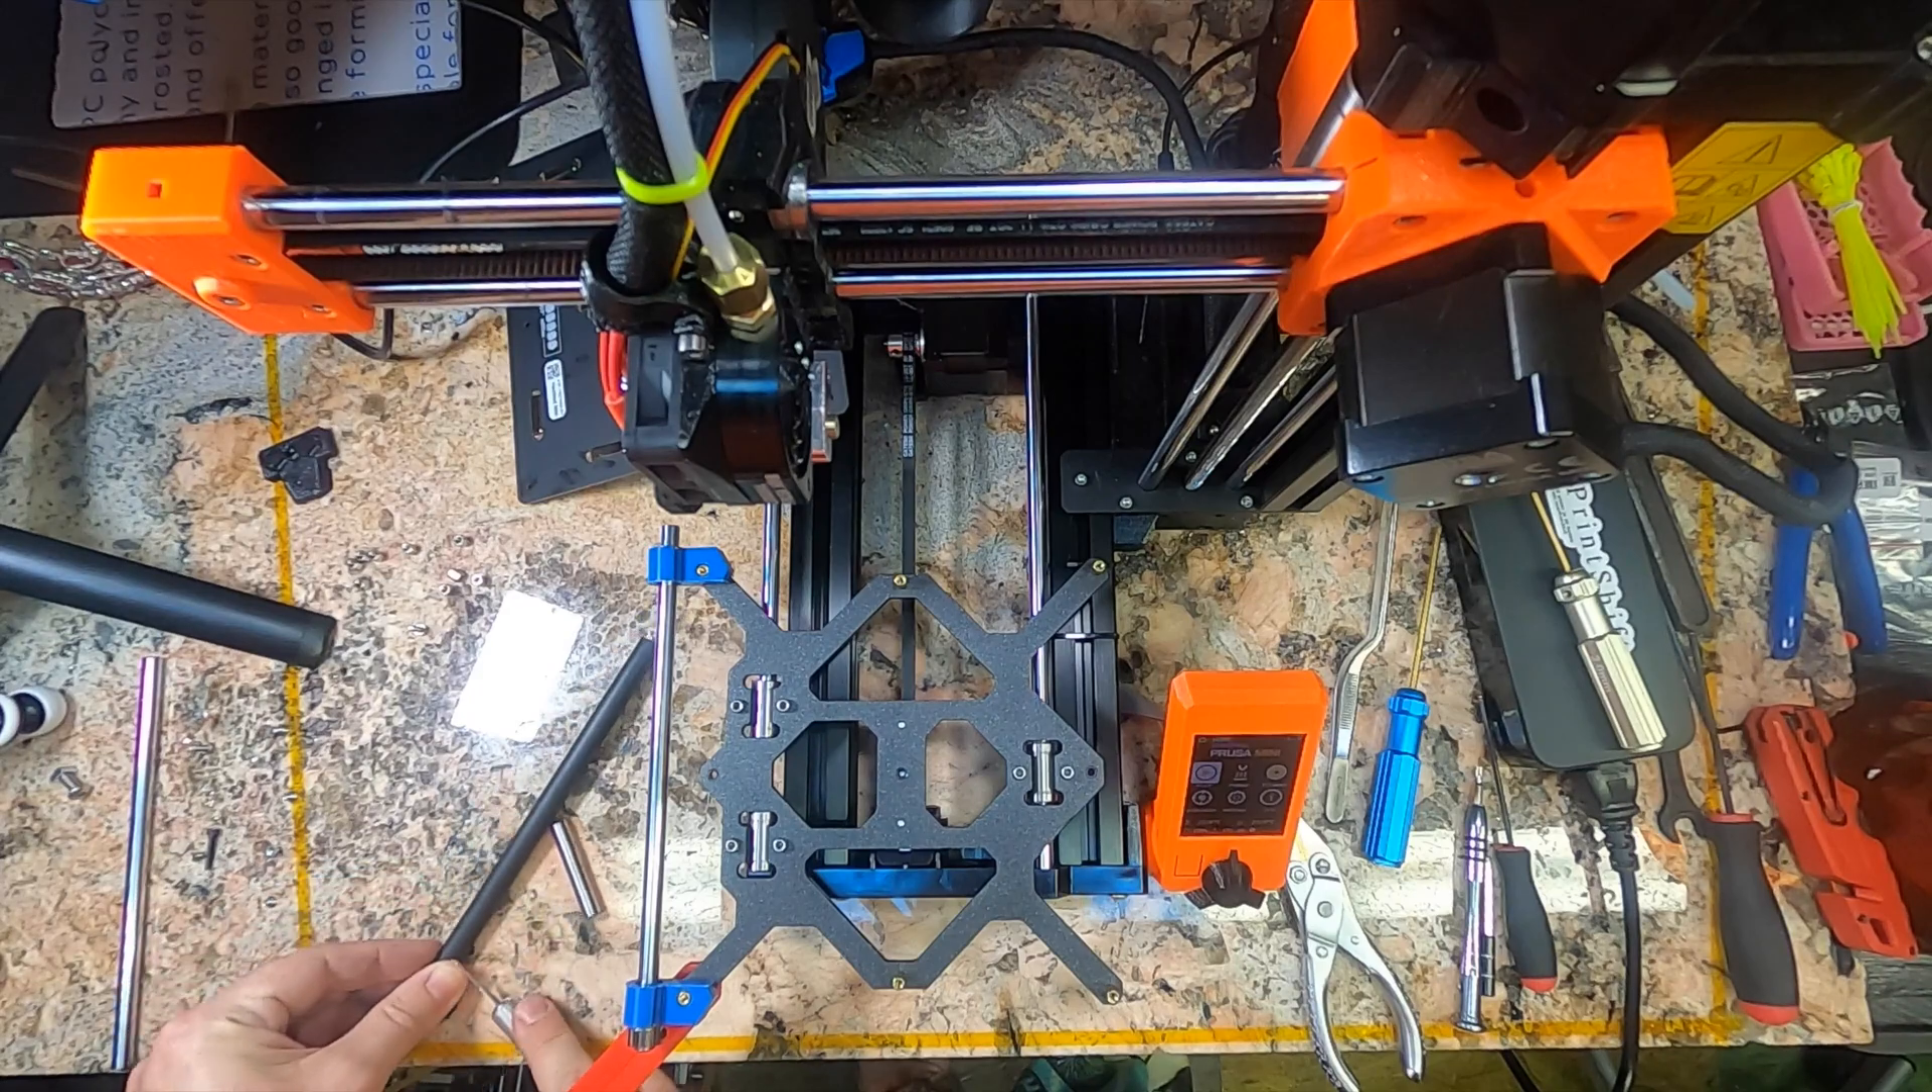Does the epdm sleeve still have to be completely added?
Yes.